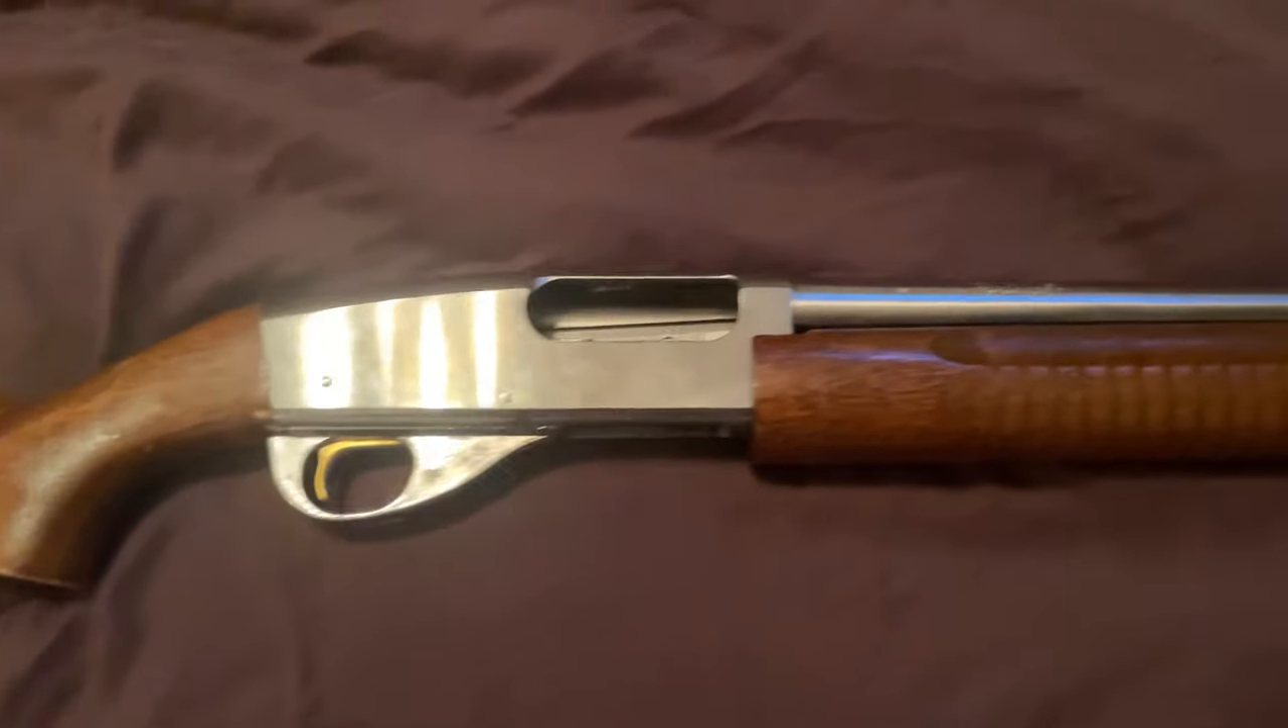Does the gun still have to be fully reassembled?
No.